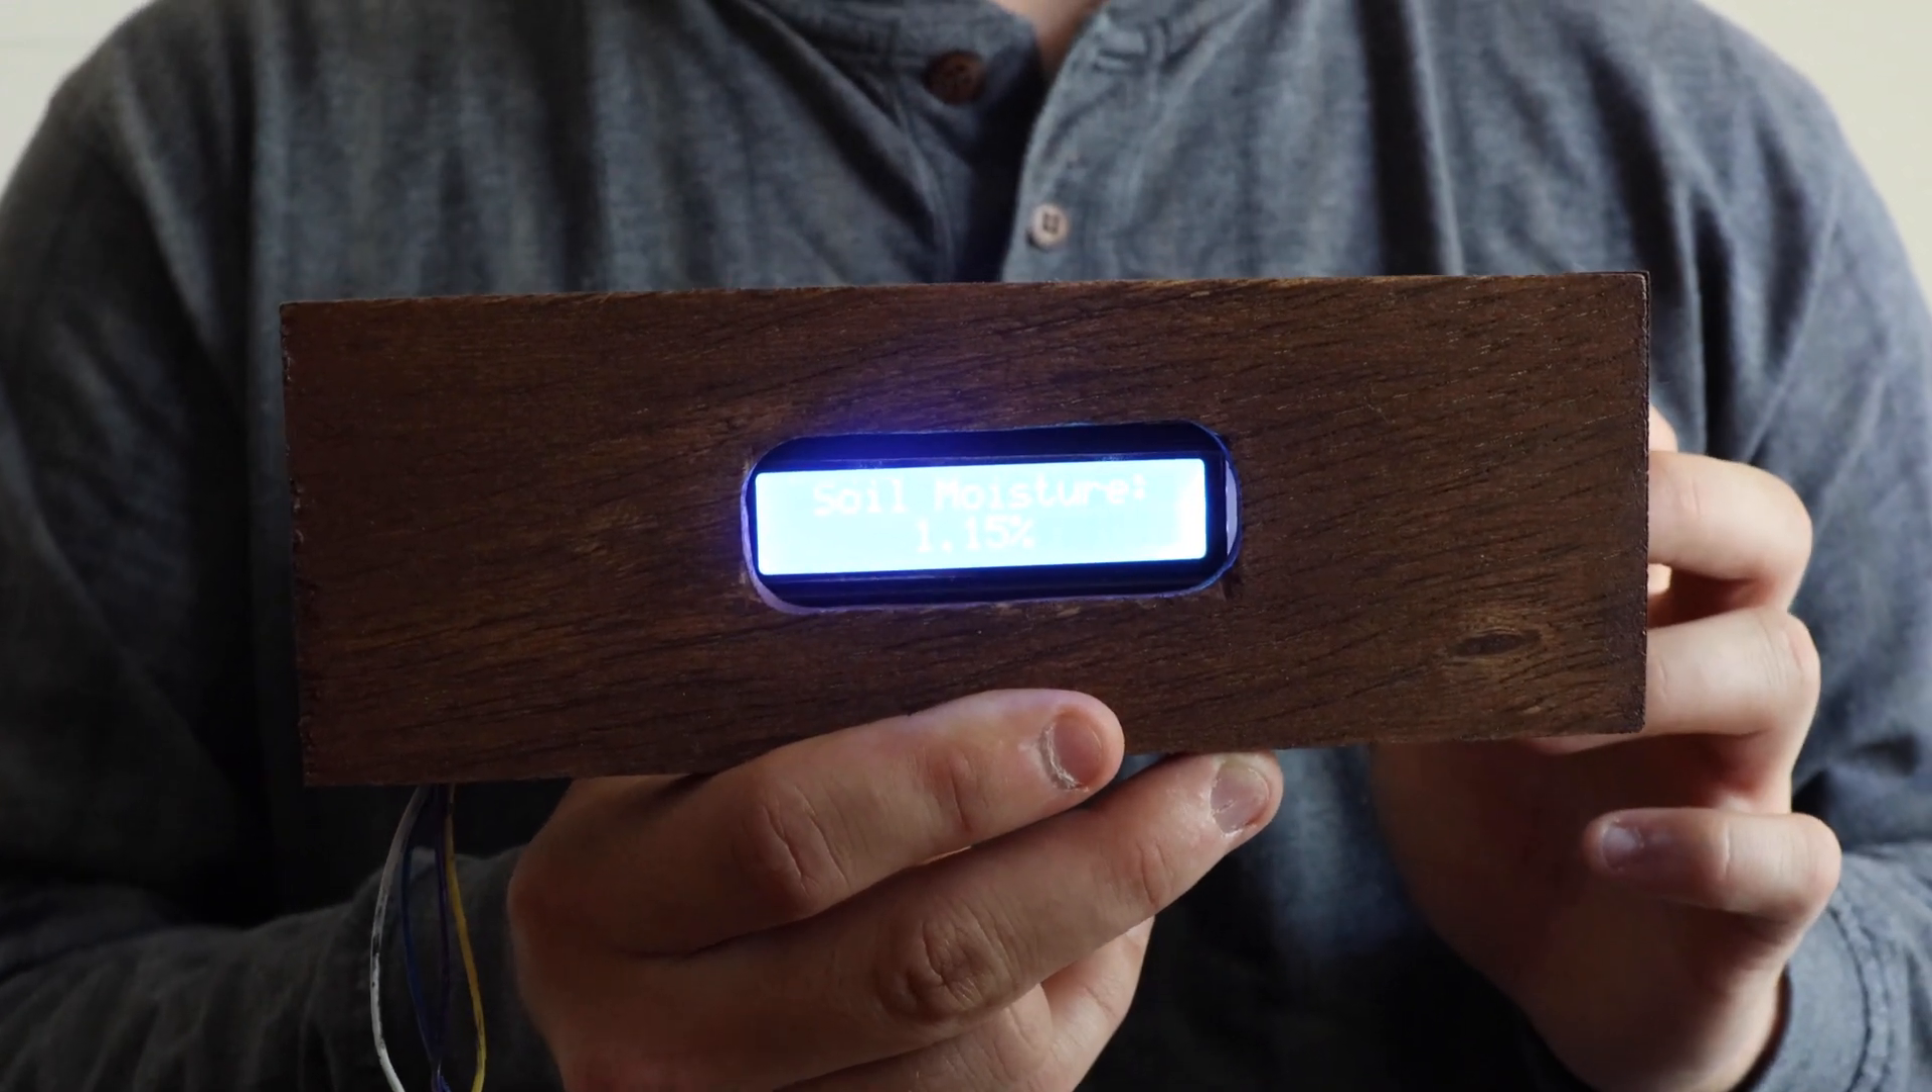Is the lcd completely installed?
Yes.